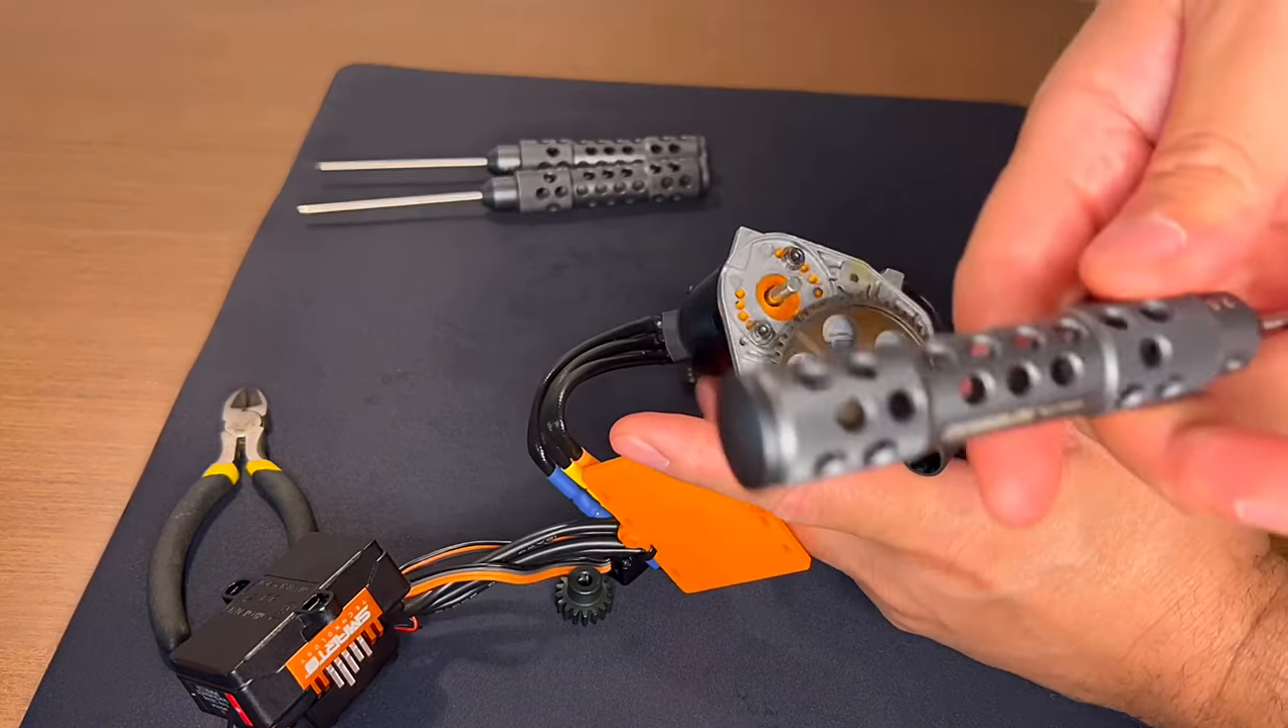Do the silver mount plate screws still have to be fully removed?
Yes.